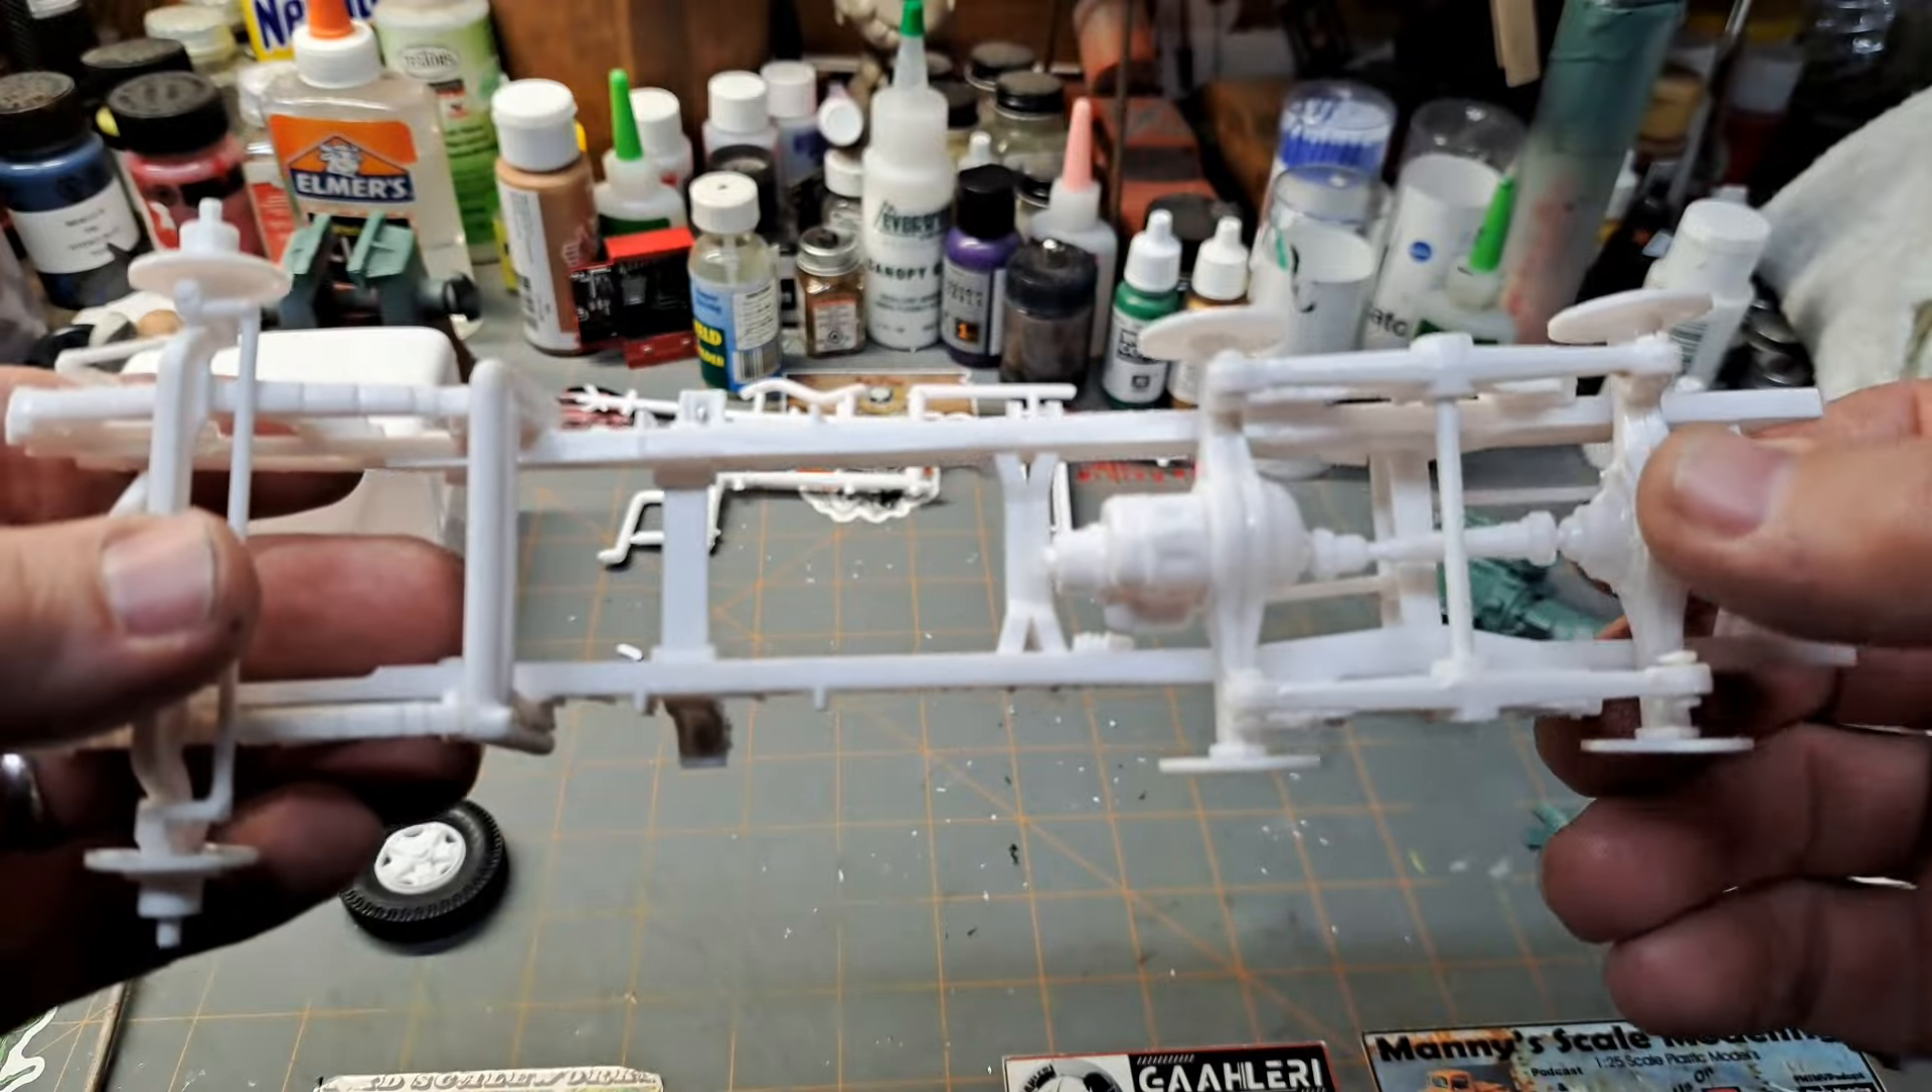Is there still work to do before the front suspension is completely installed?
No.